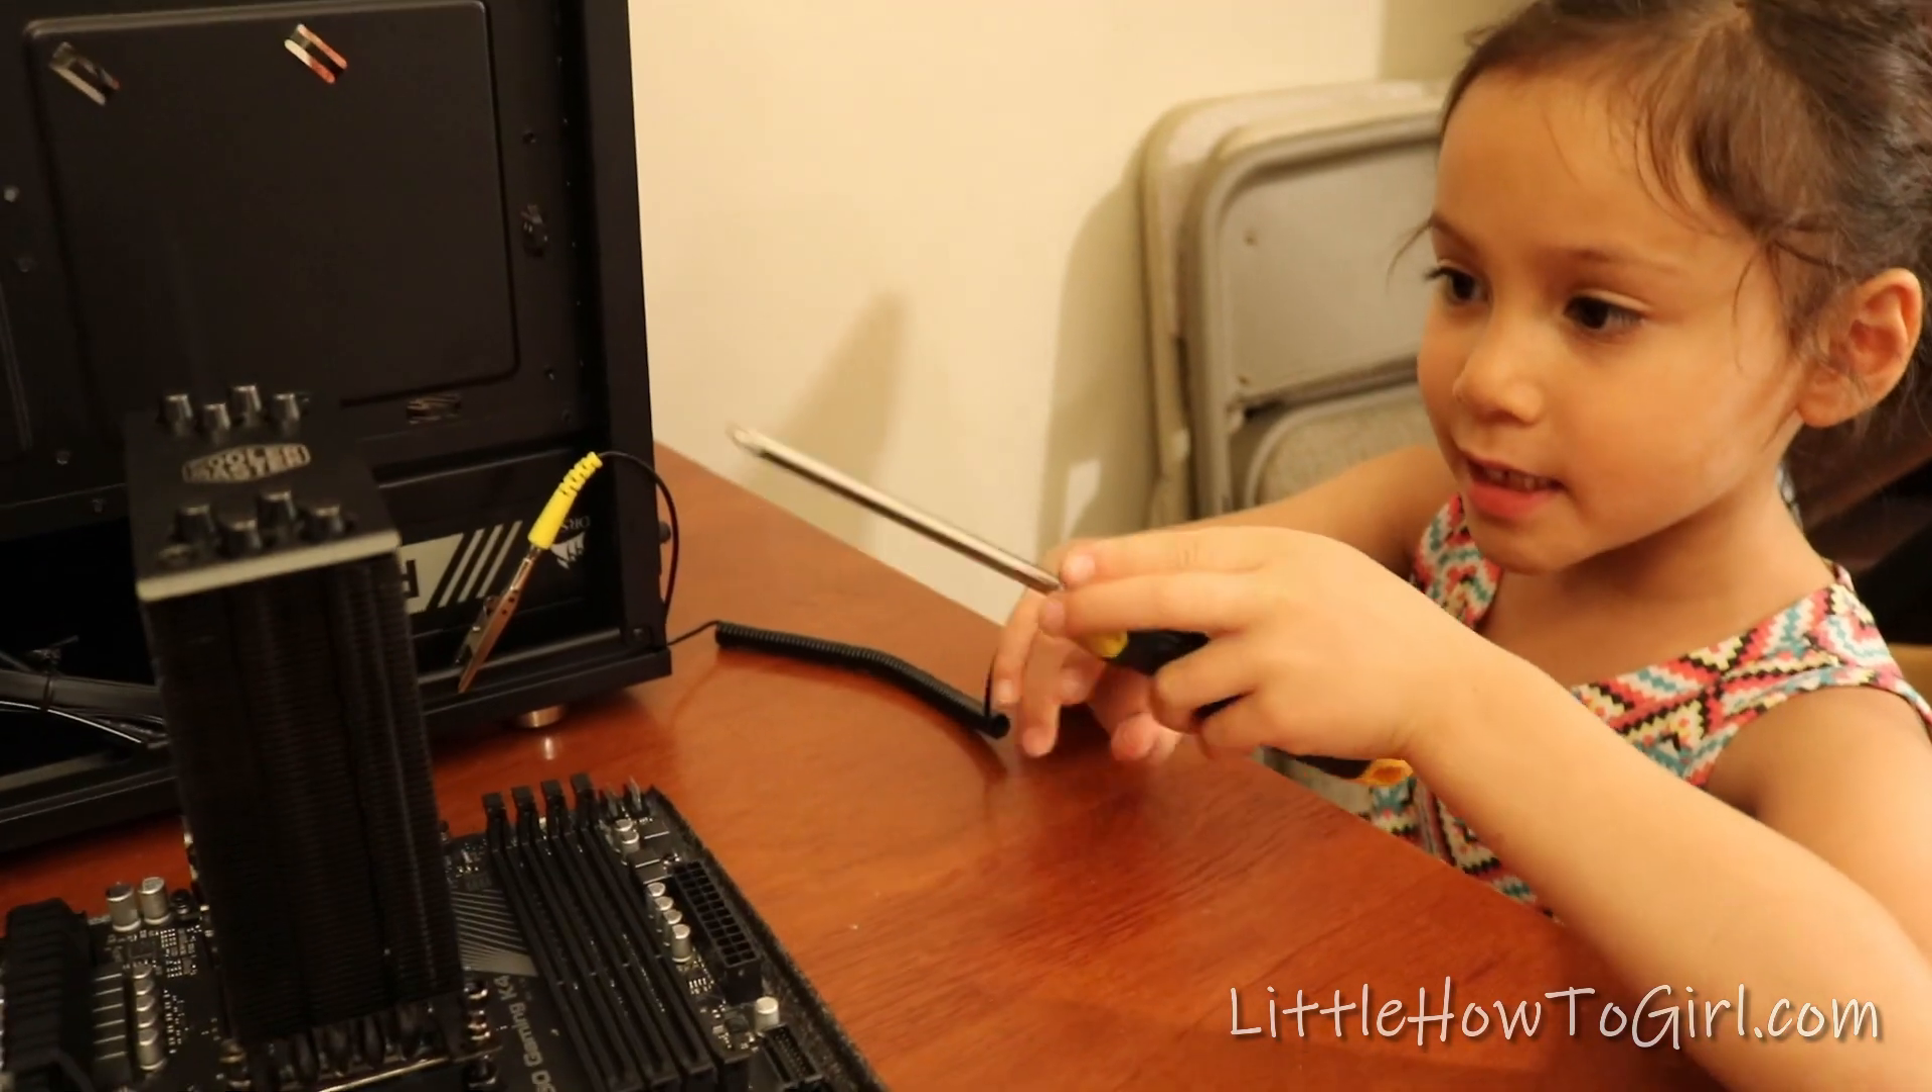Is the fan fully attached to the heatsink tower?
No.